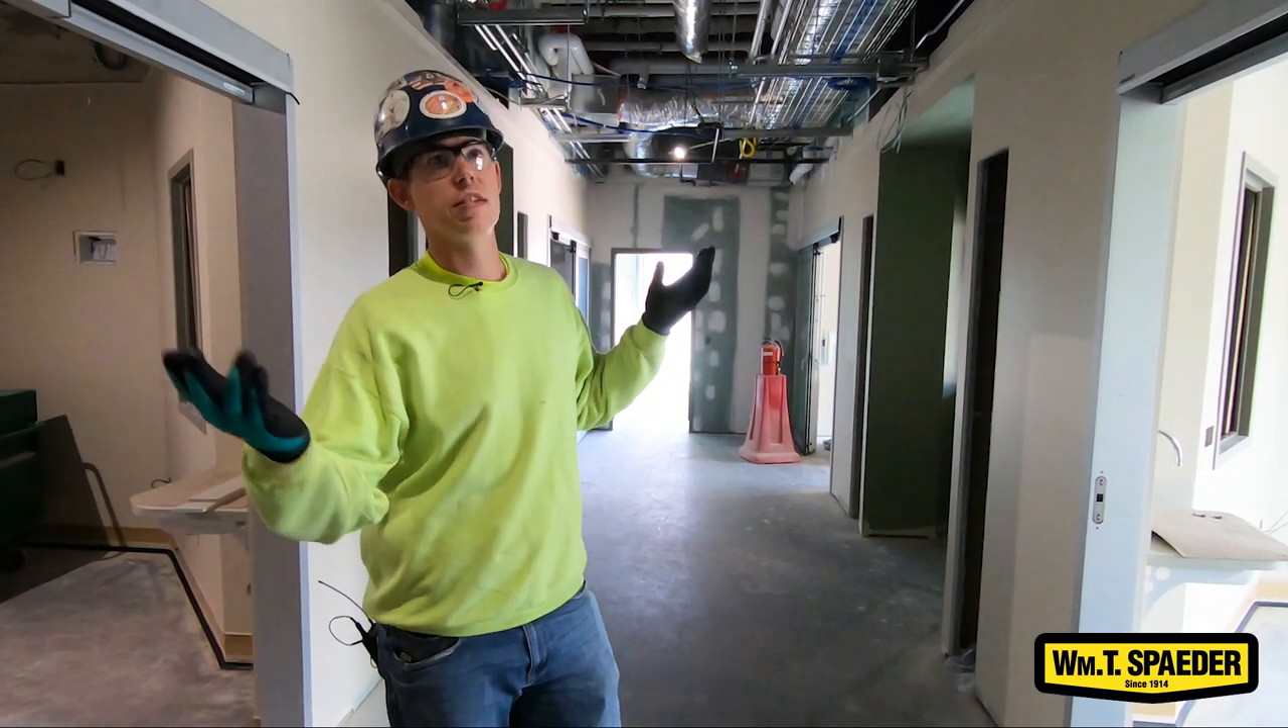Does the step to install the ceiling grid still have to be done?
Yes.